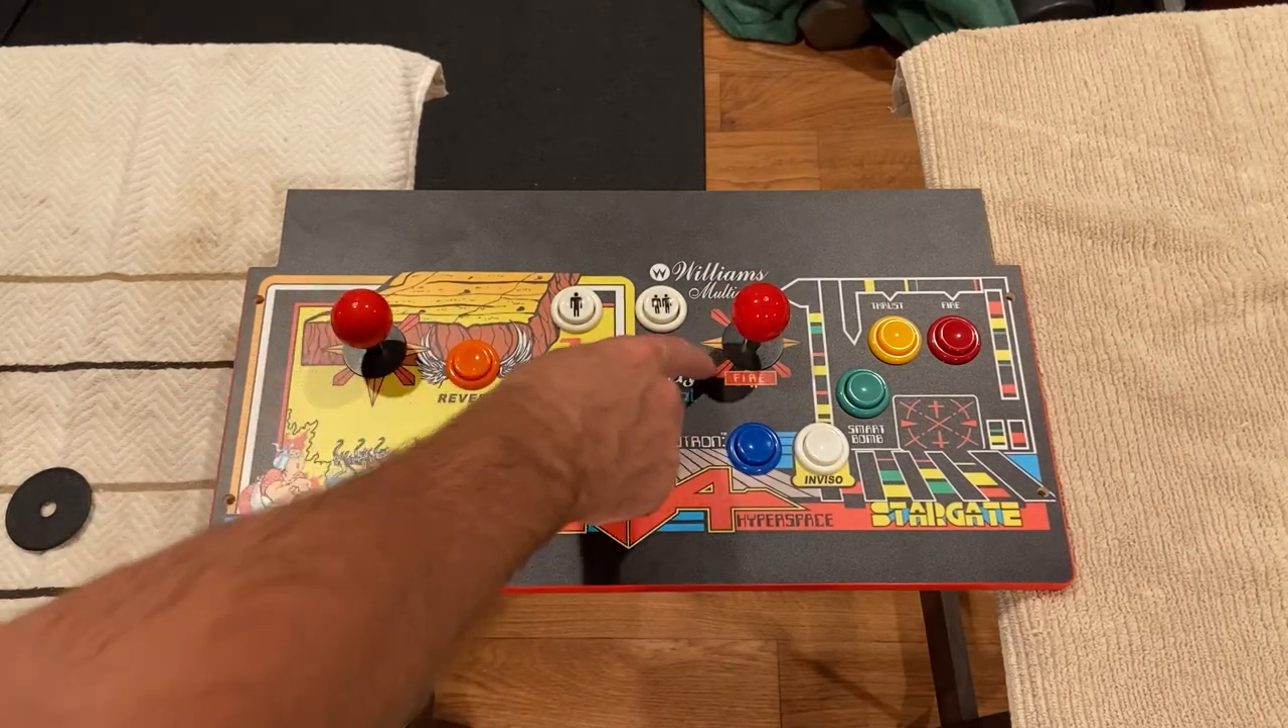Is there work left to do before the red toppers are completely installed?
No.